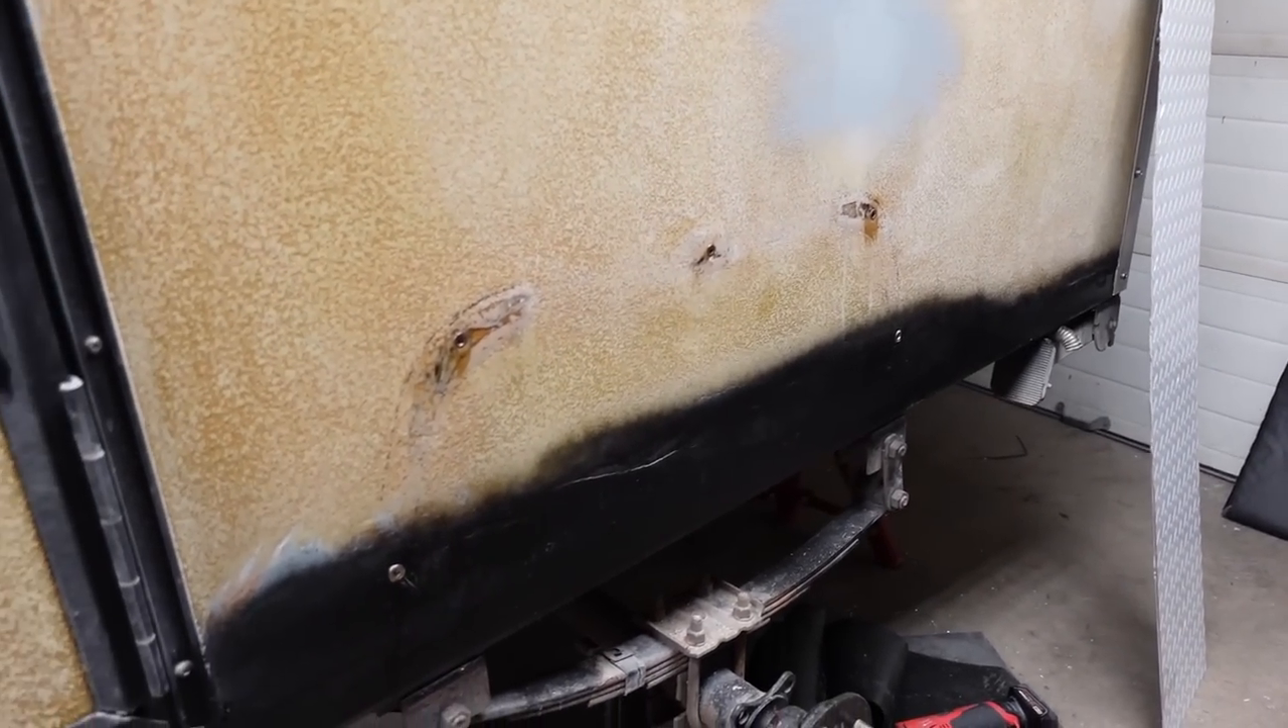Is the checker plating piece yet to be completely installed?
Yes.